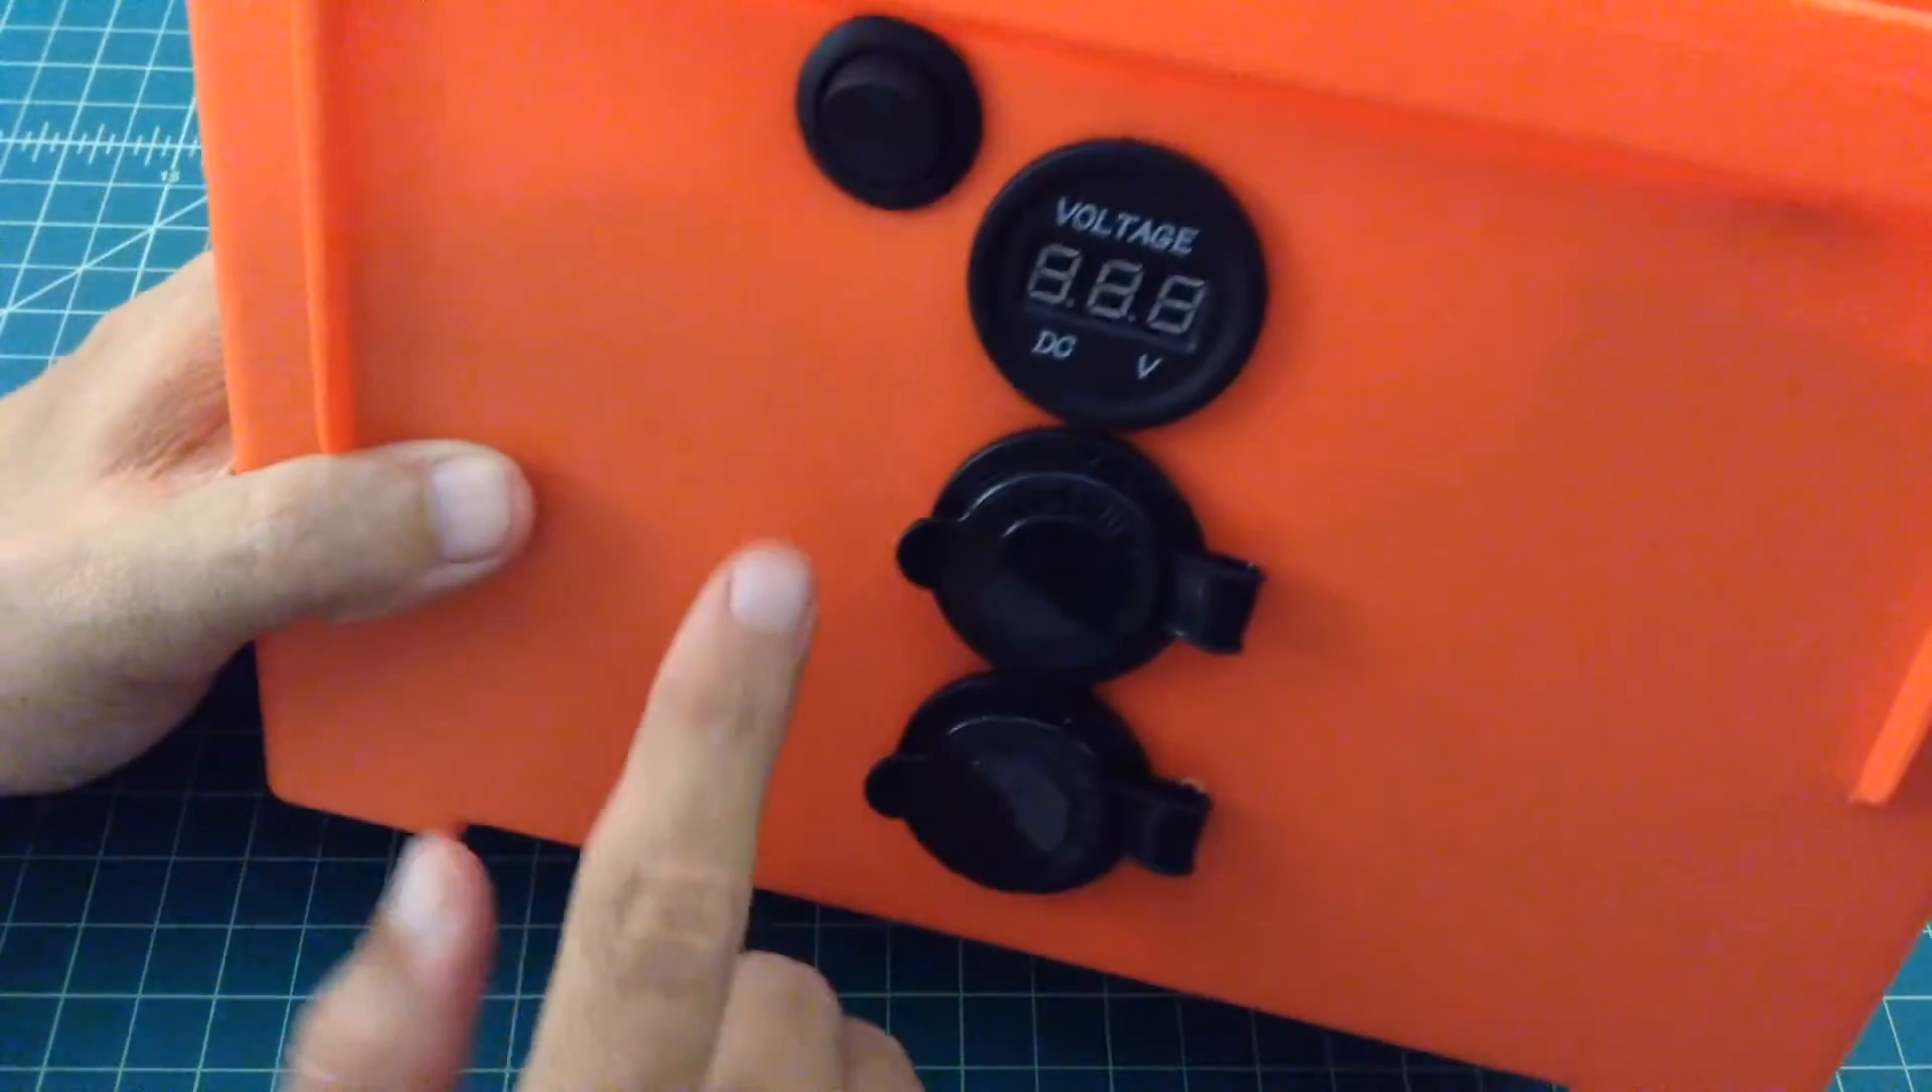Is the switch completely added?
Yes.